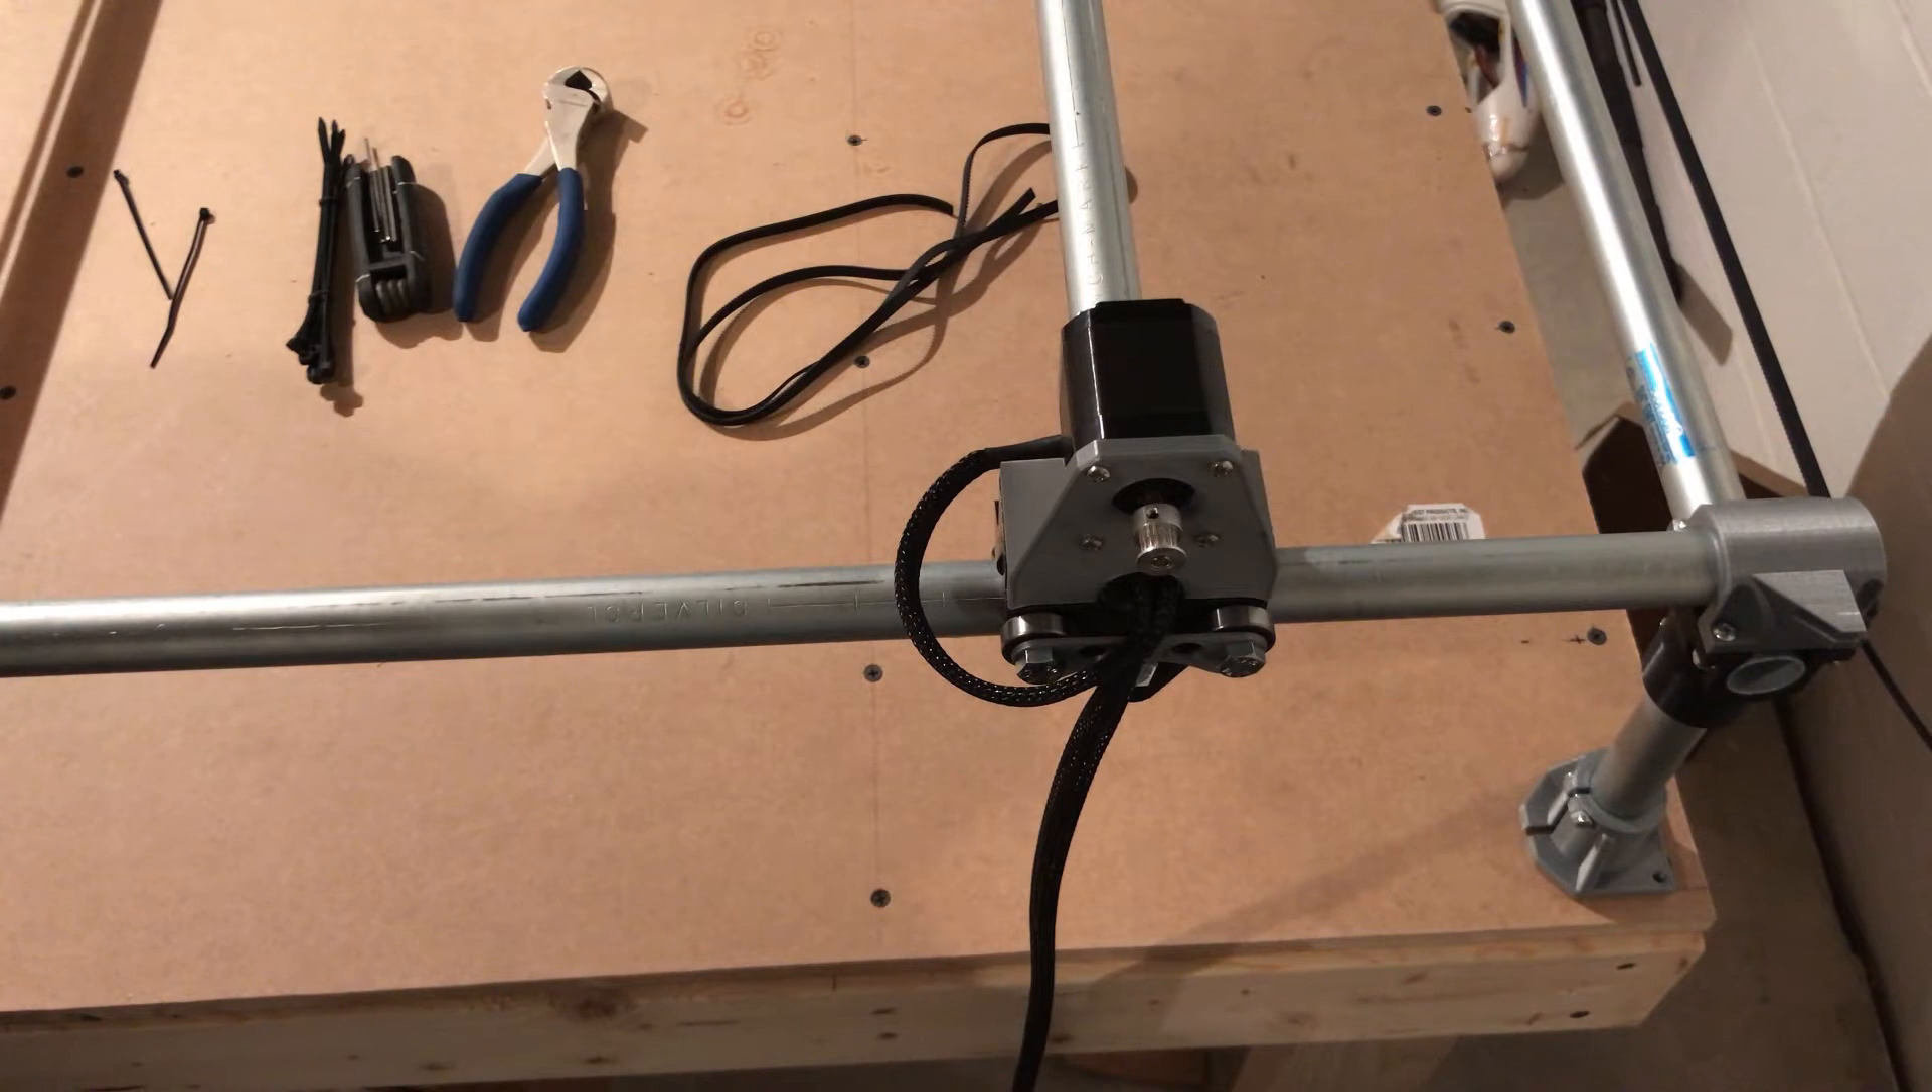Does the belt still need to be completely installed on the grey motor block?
Yes.